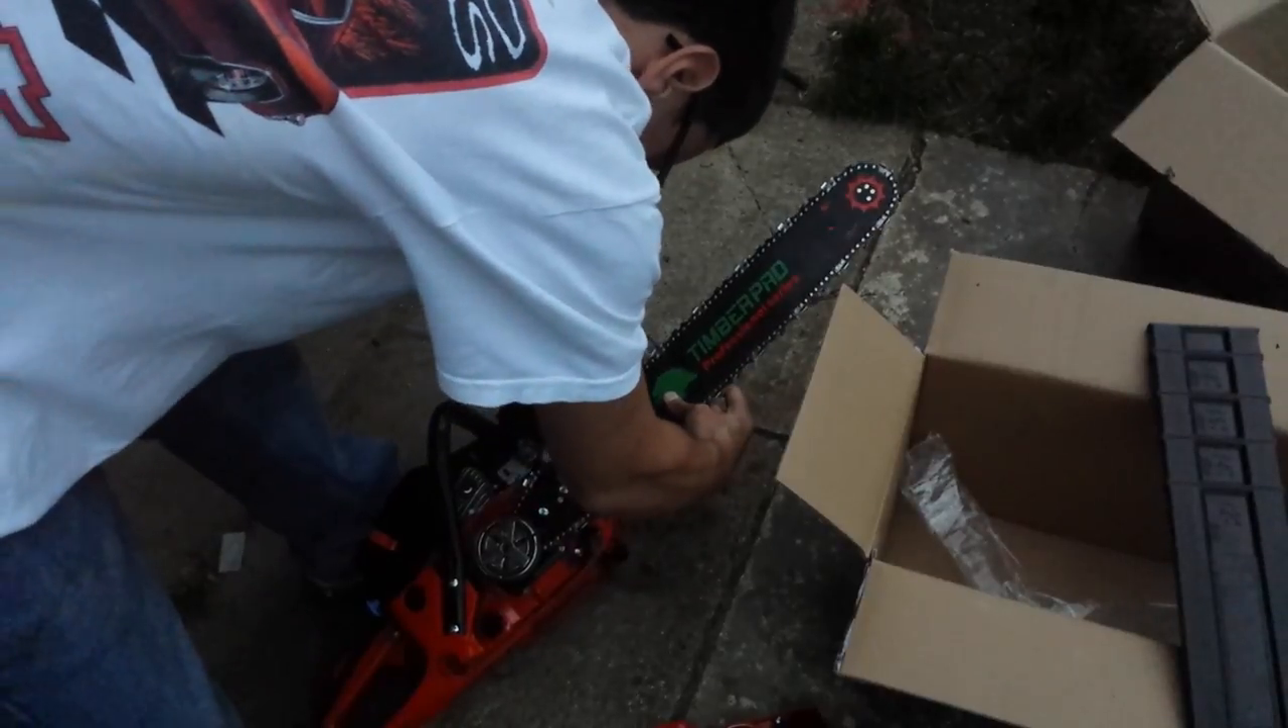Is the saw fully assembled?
No.